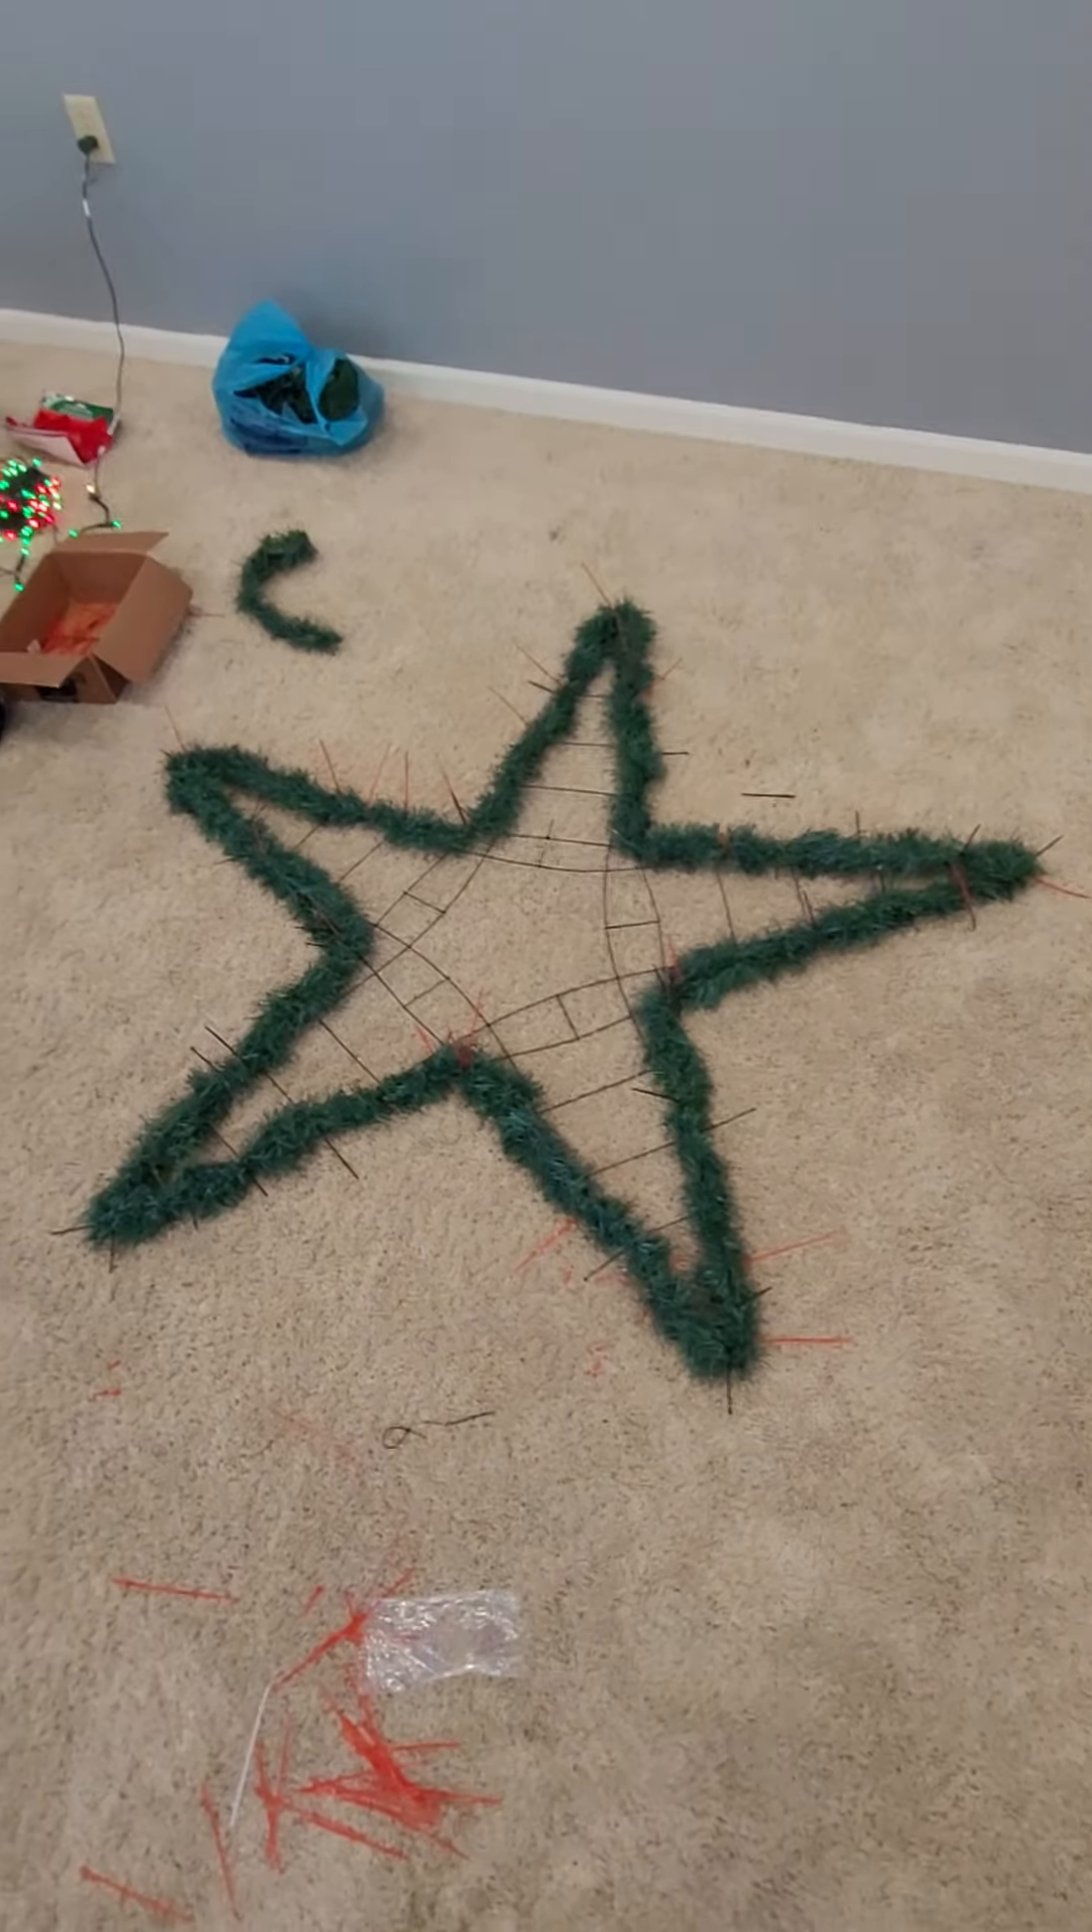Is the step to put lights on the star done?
No.